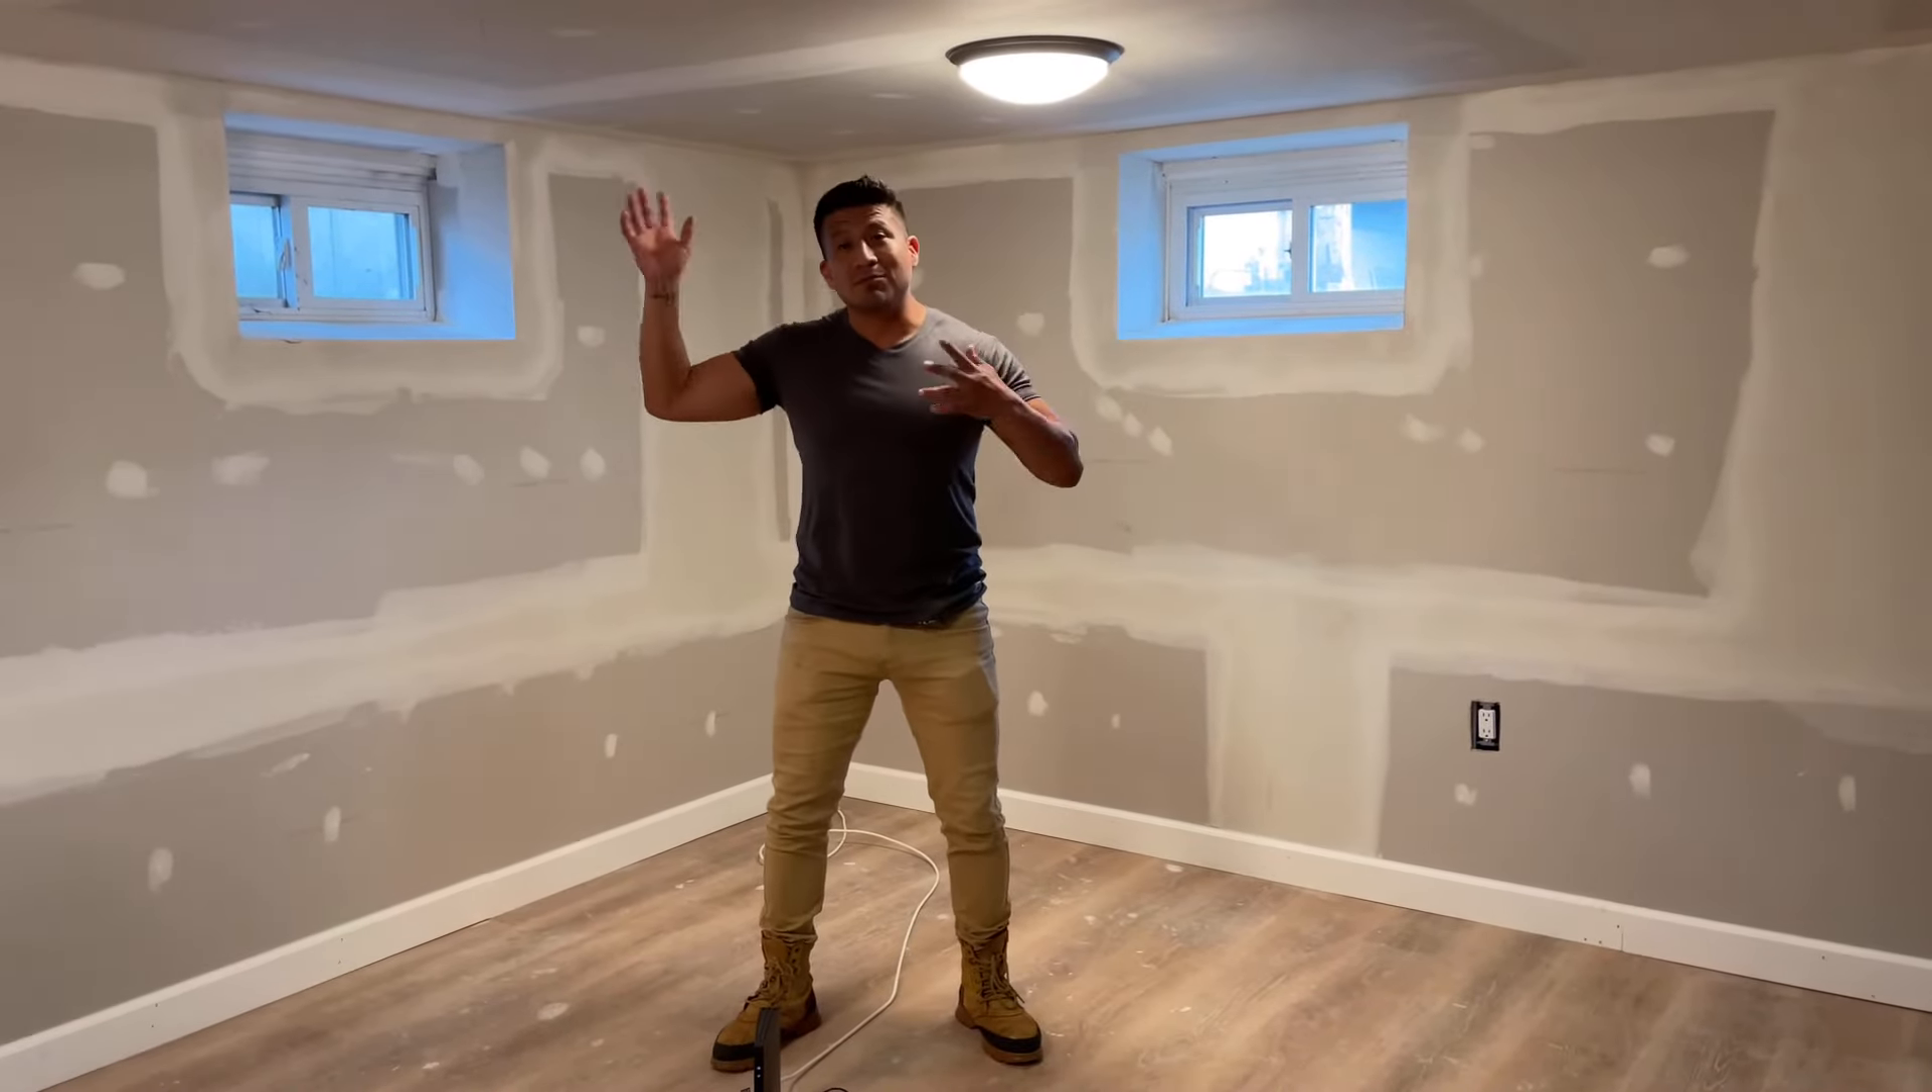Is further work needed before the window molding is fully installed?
Yes.